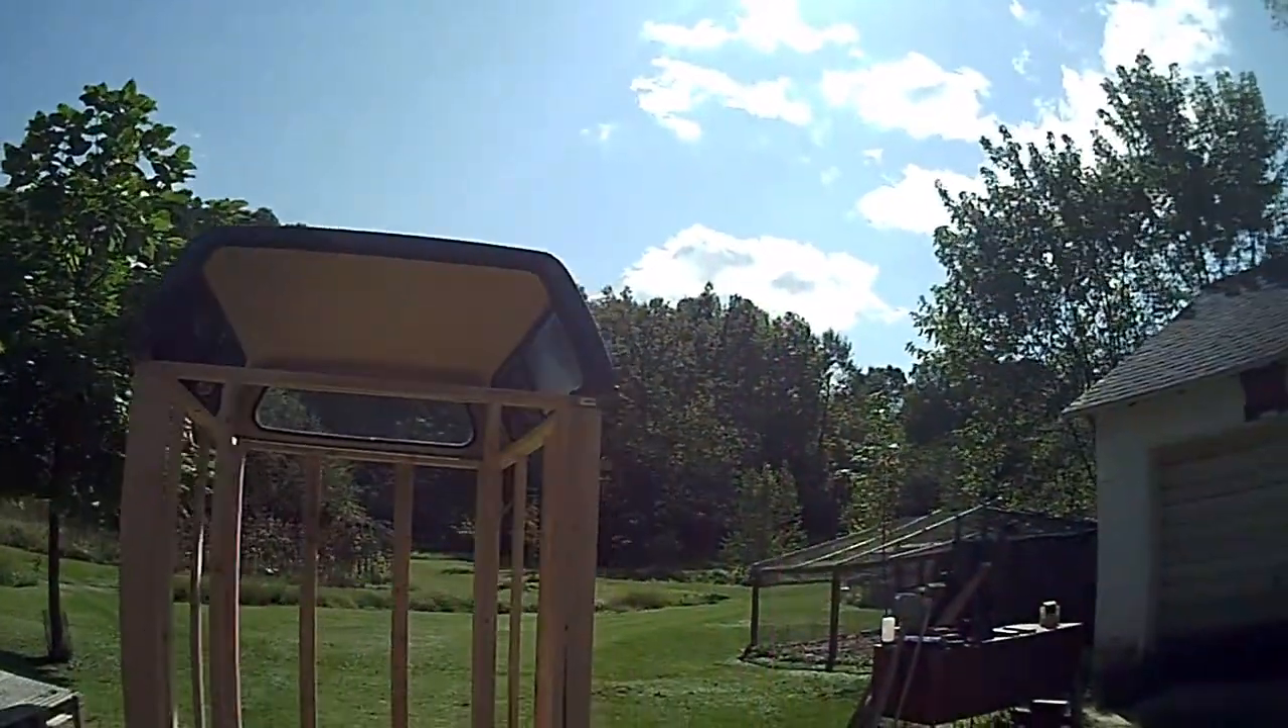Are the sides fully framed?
Yes.